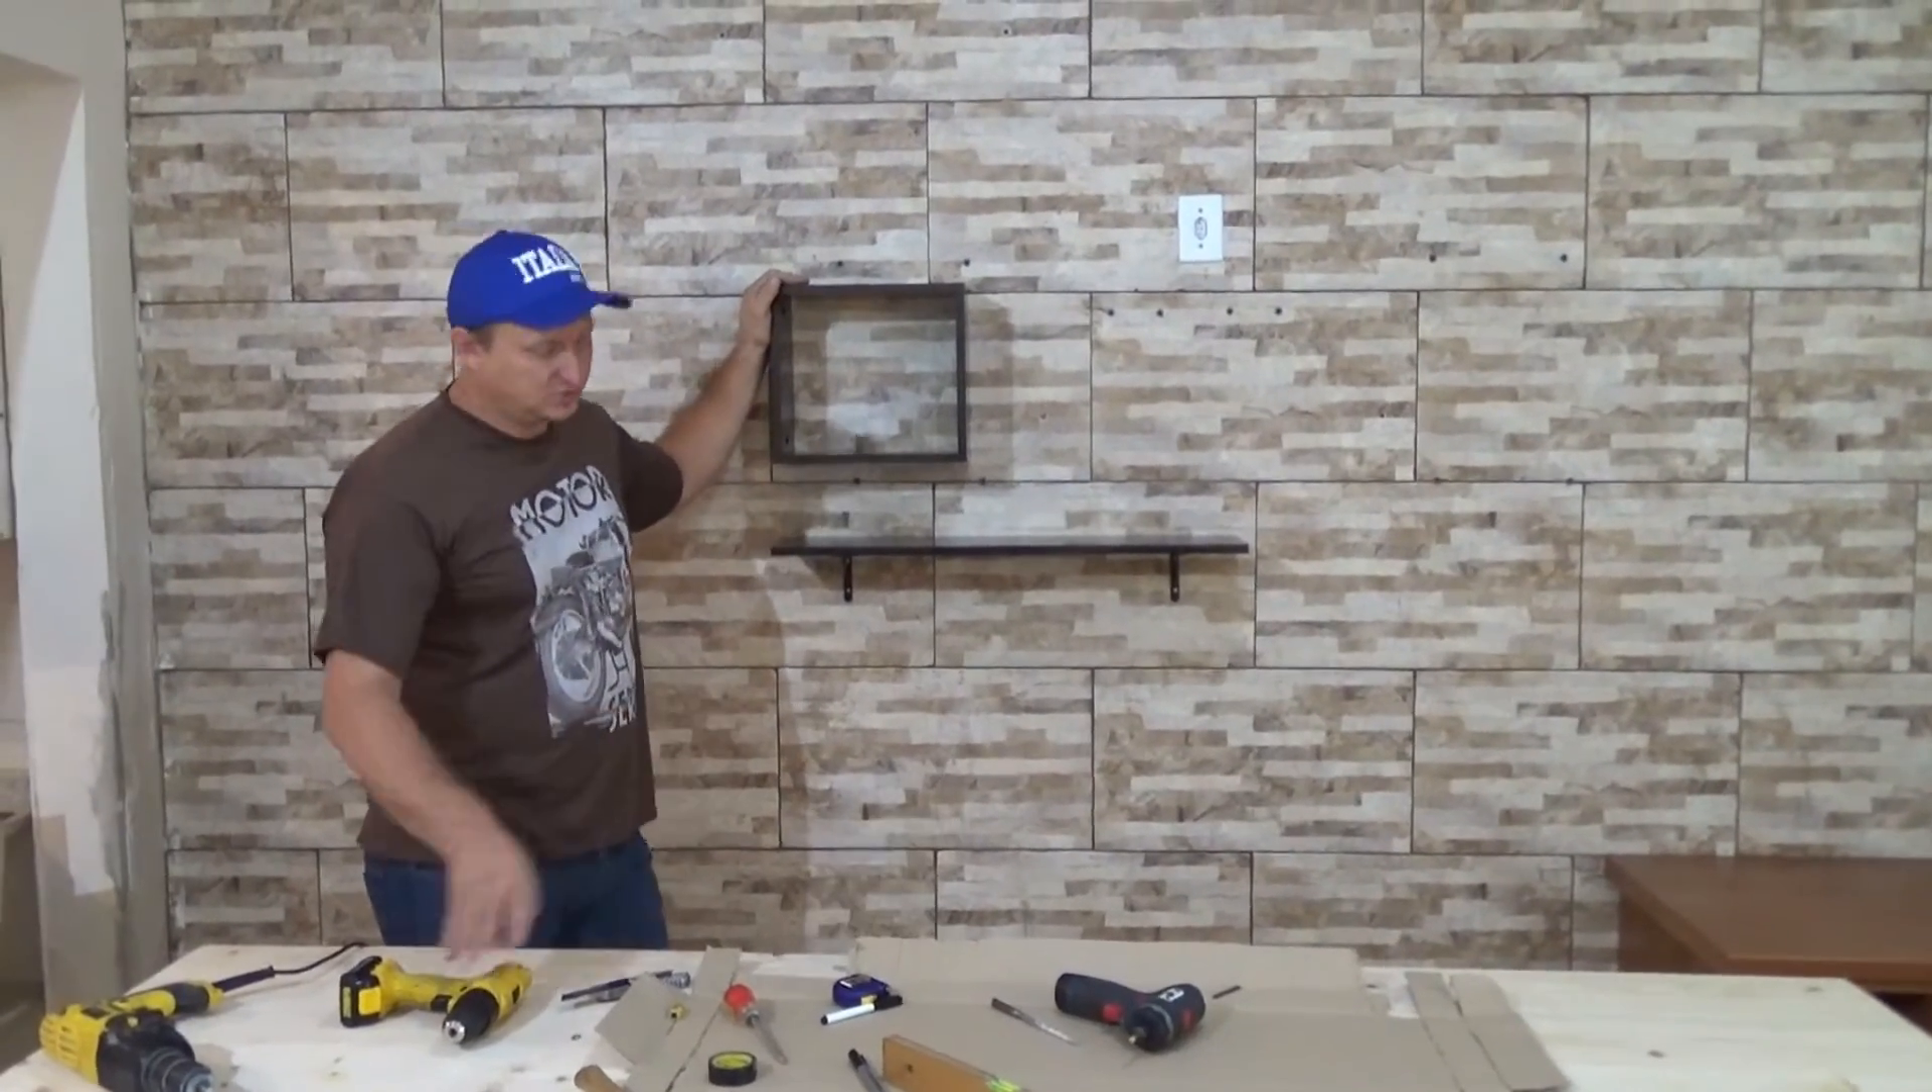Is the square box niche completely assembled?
Yes.